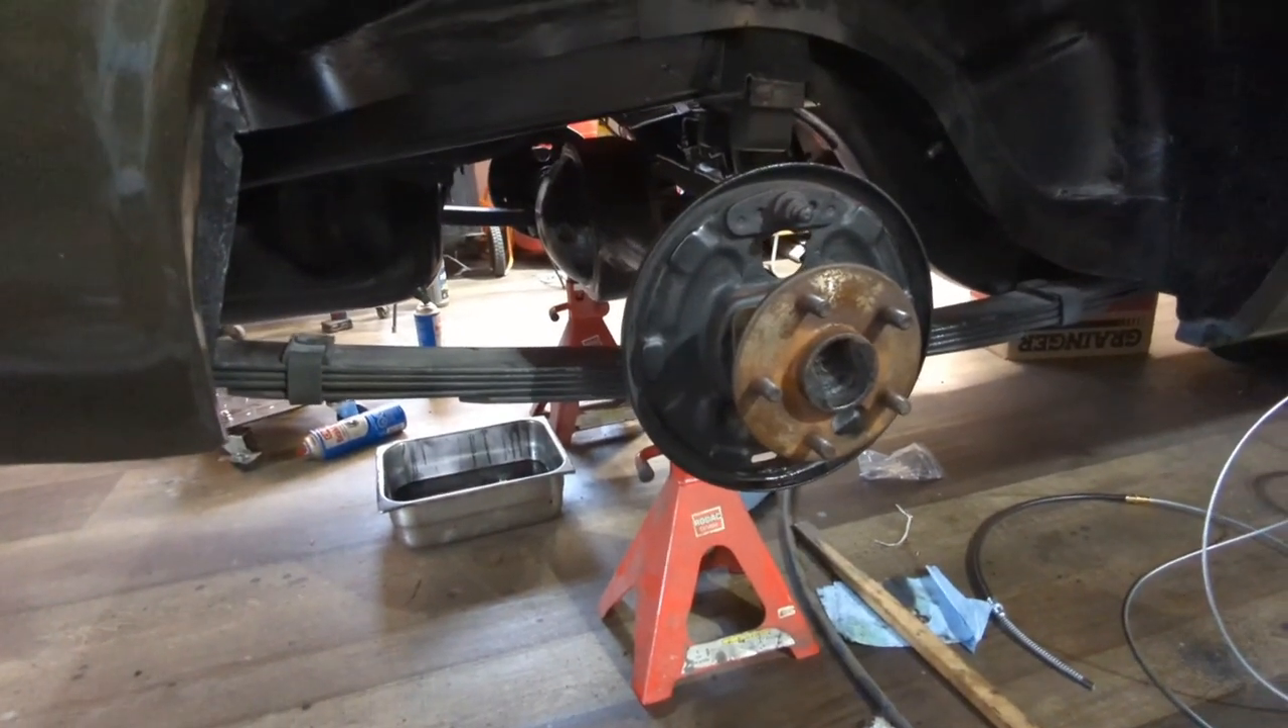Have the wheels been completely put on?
No.